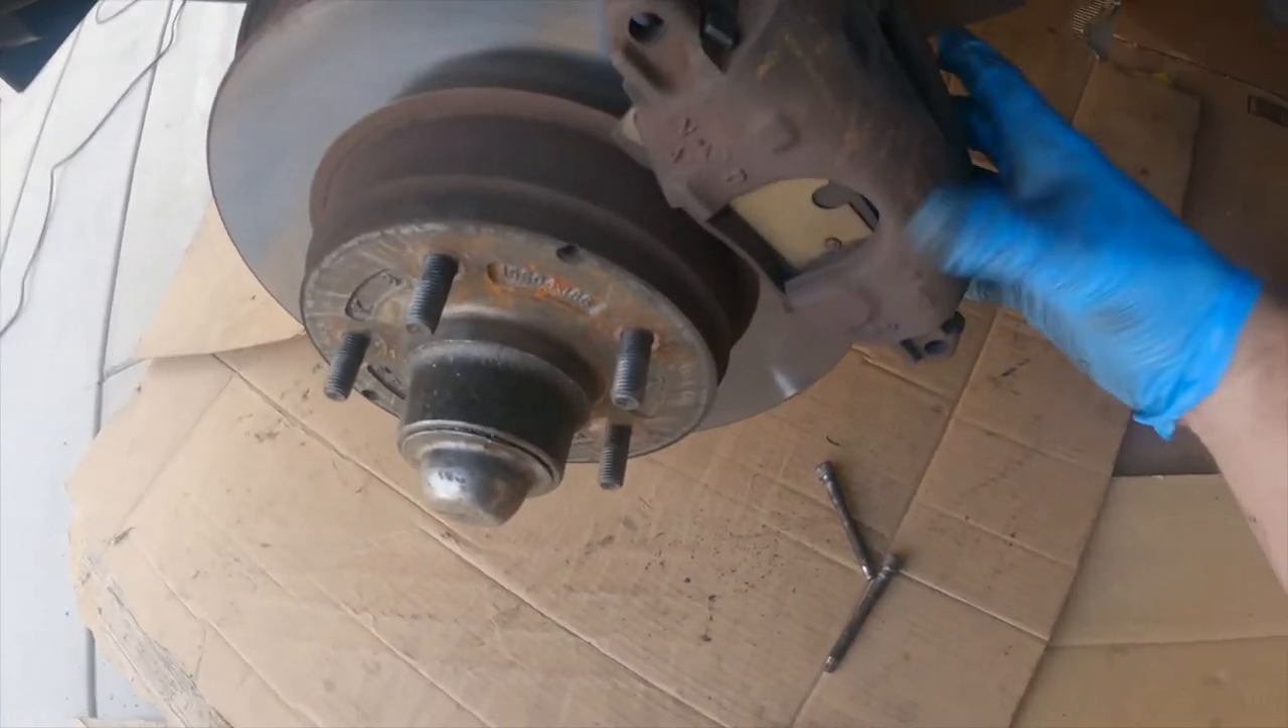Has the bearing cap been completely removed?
No.